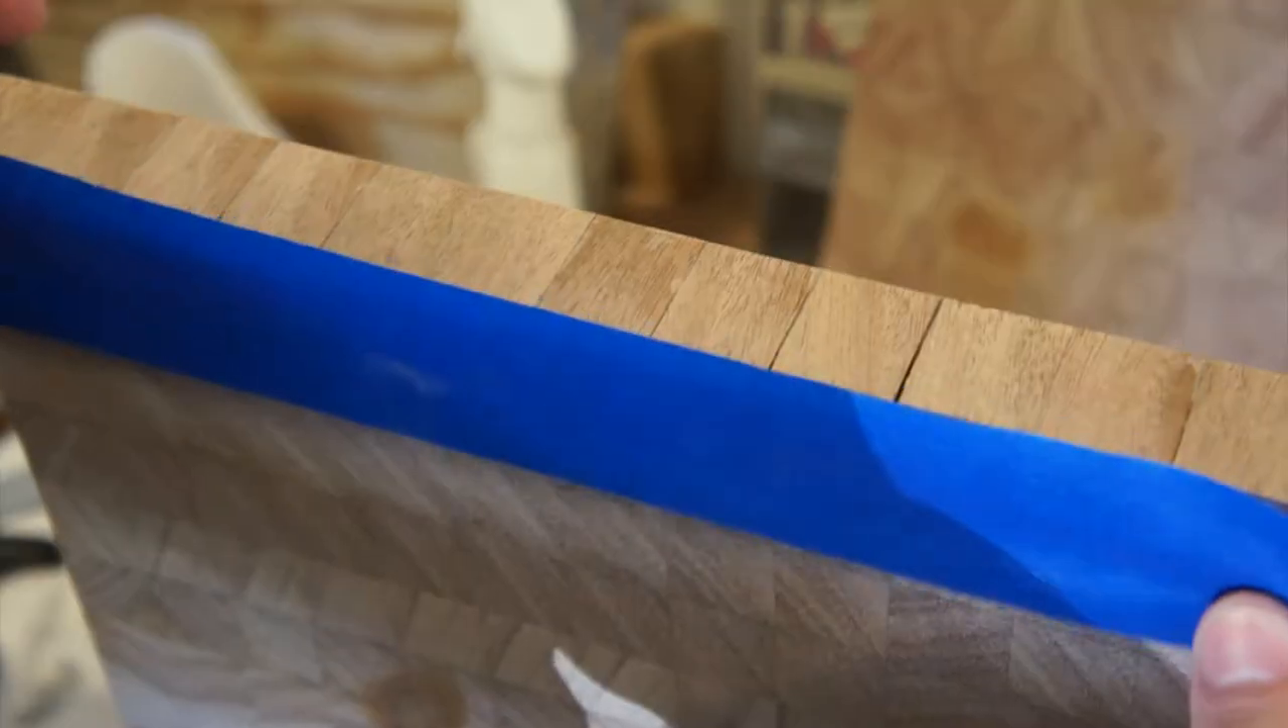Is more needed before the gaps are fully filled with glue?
Yes.